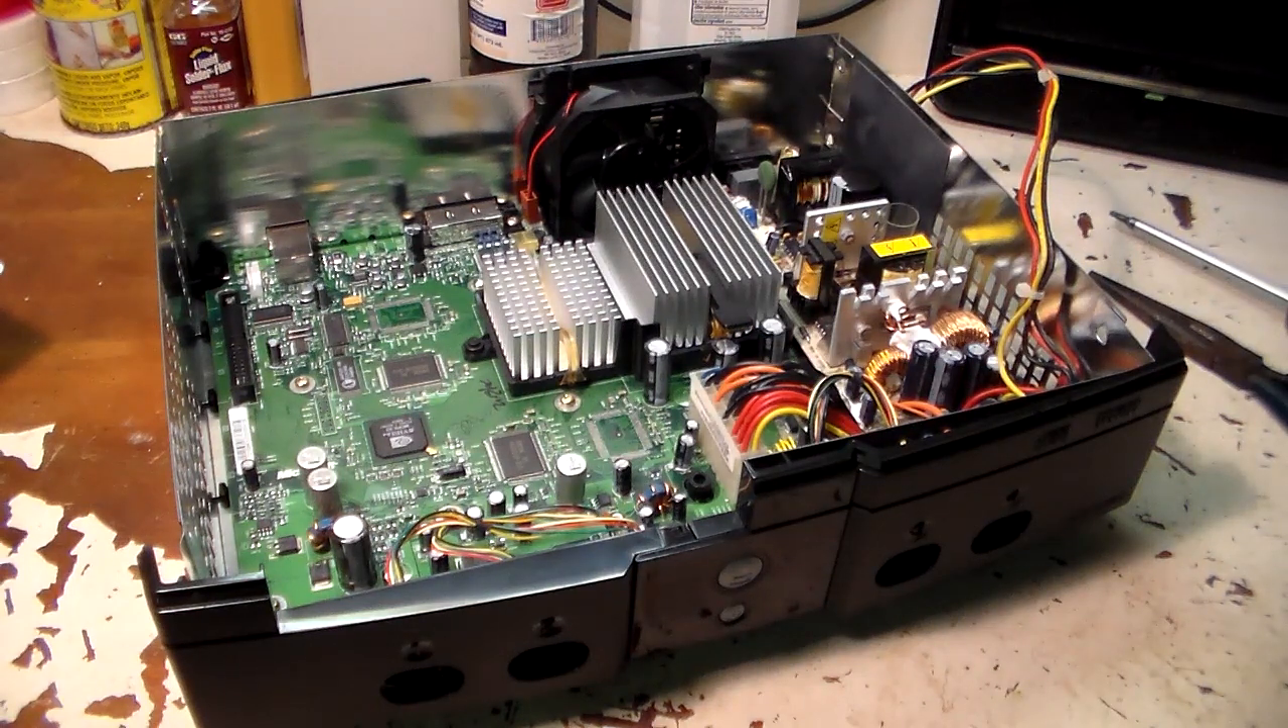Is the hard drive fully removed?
Yes.